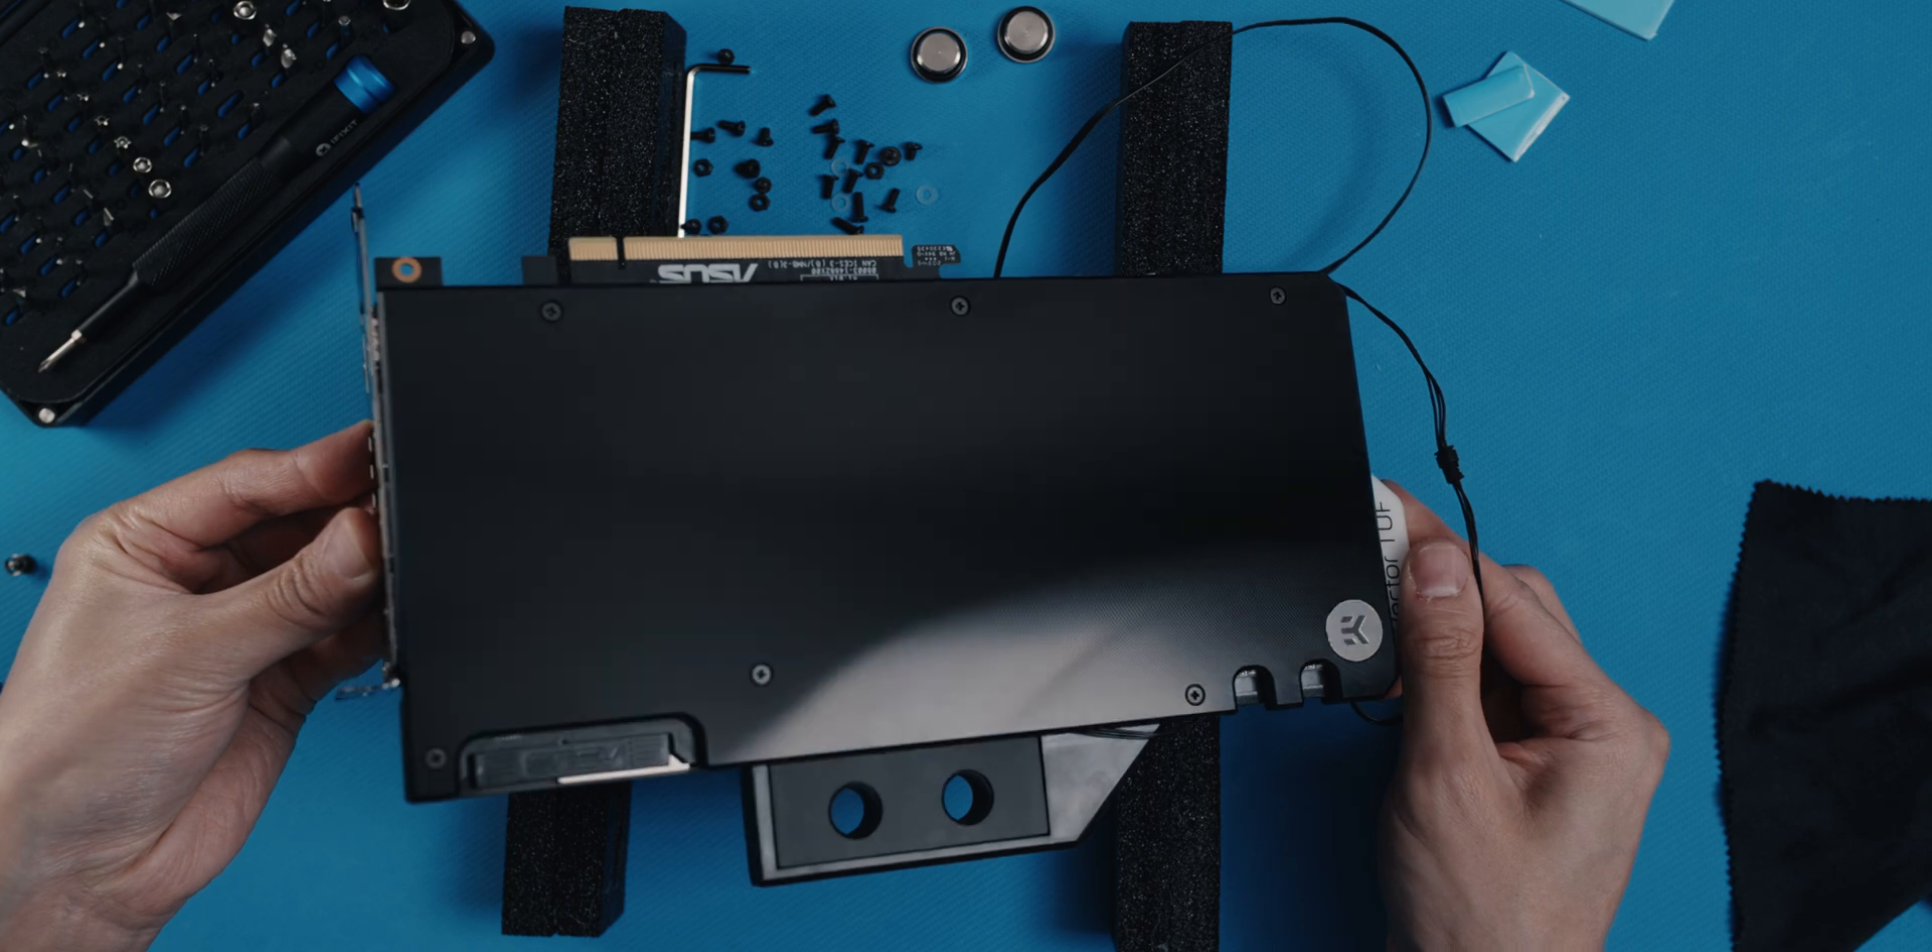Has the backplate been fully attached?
Yes.